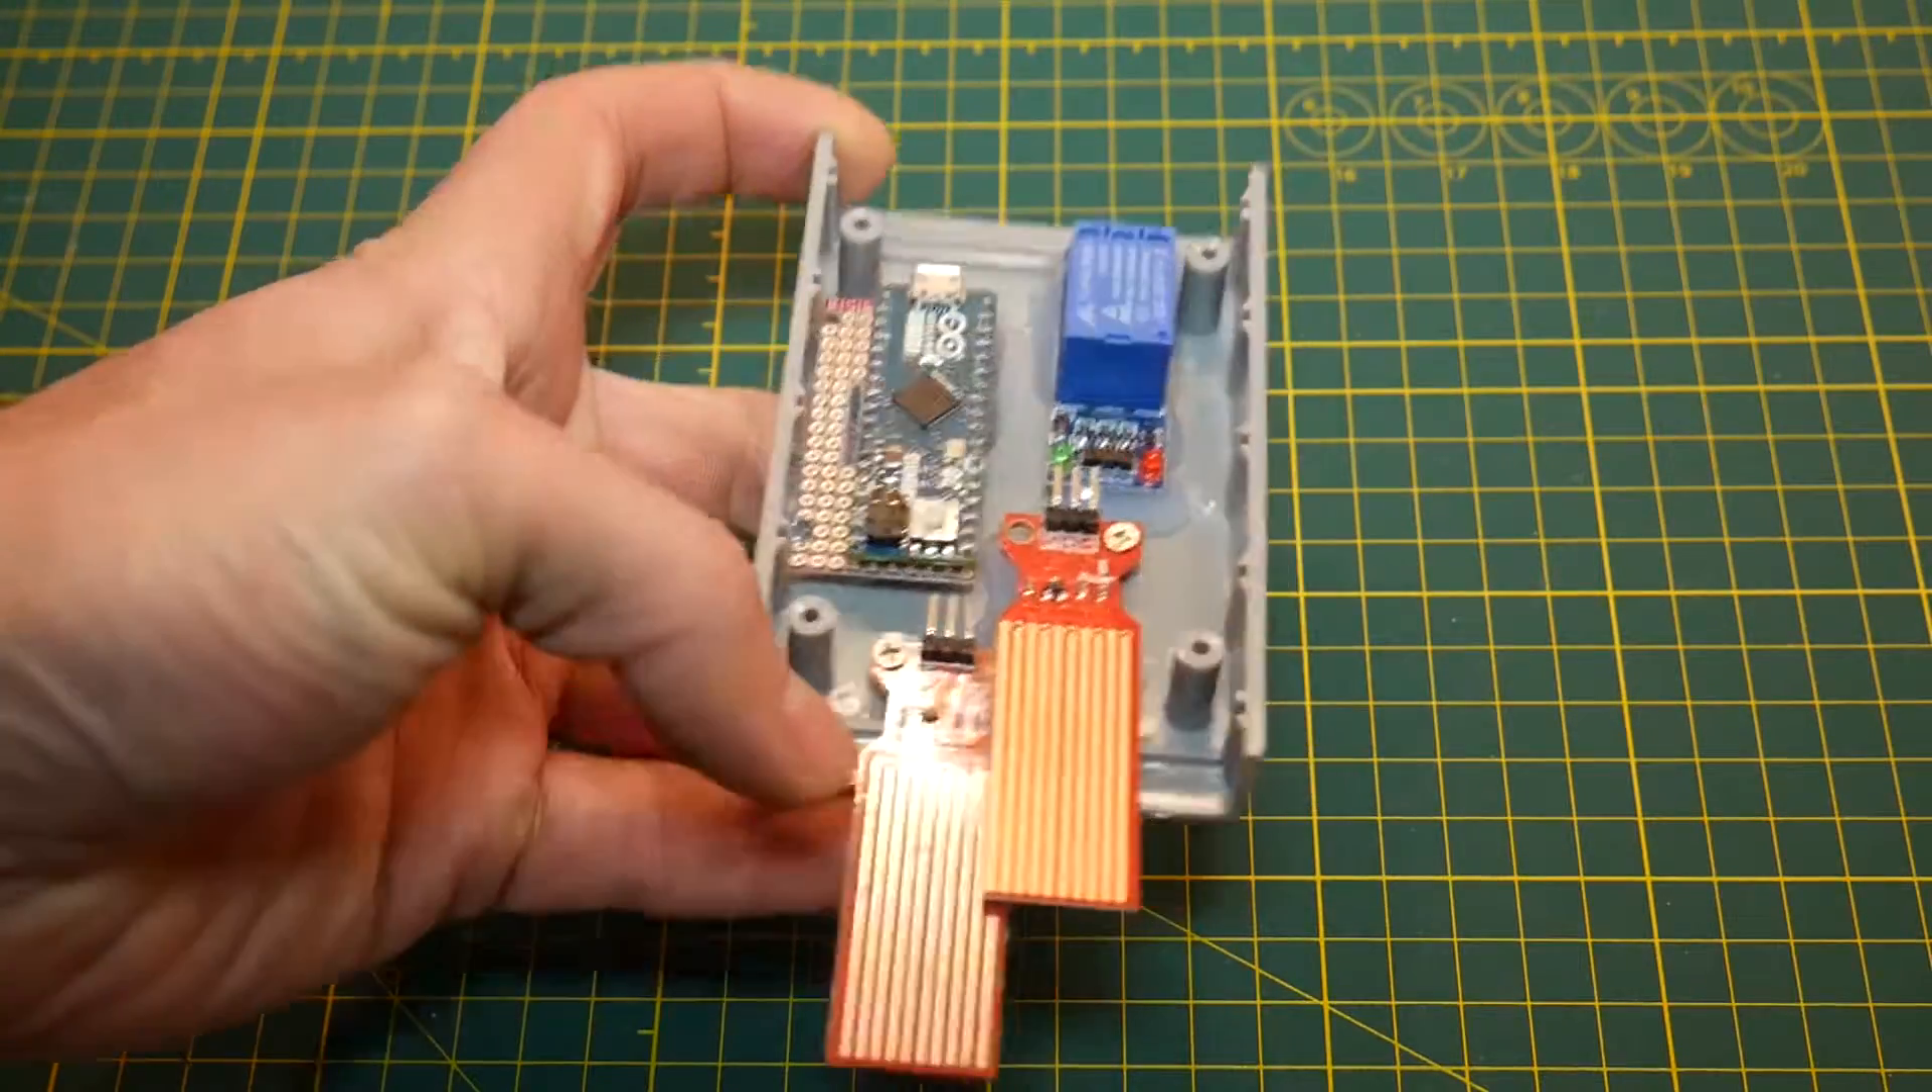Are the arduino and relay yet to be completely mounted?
No.